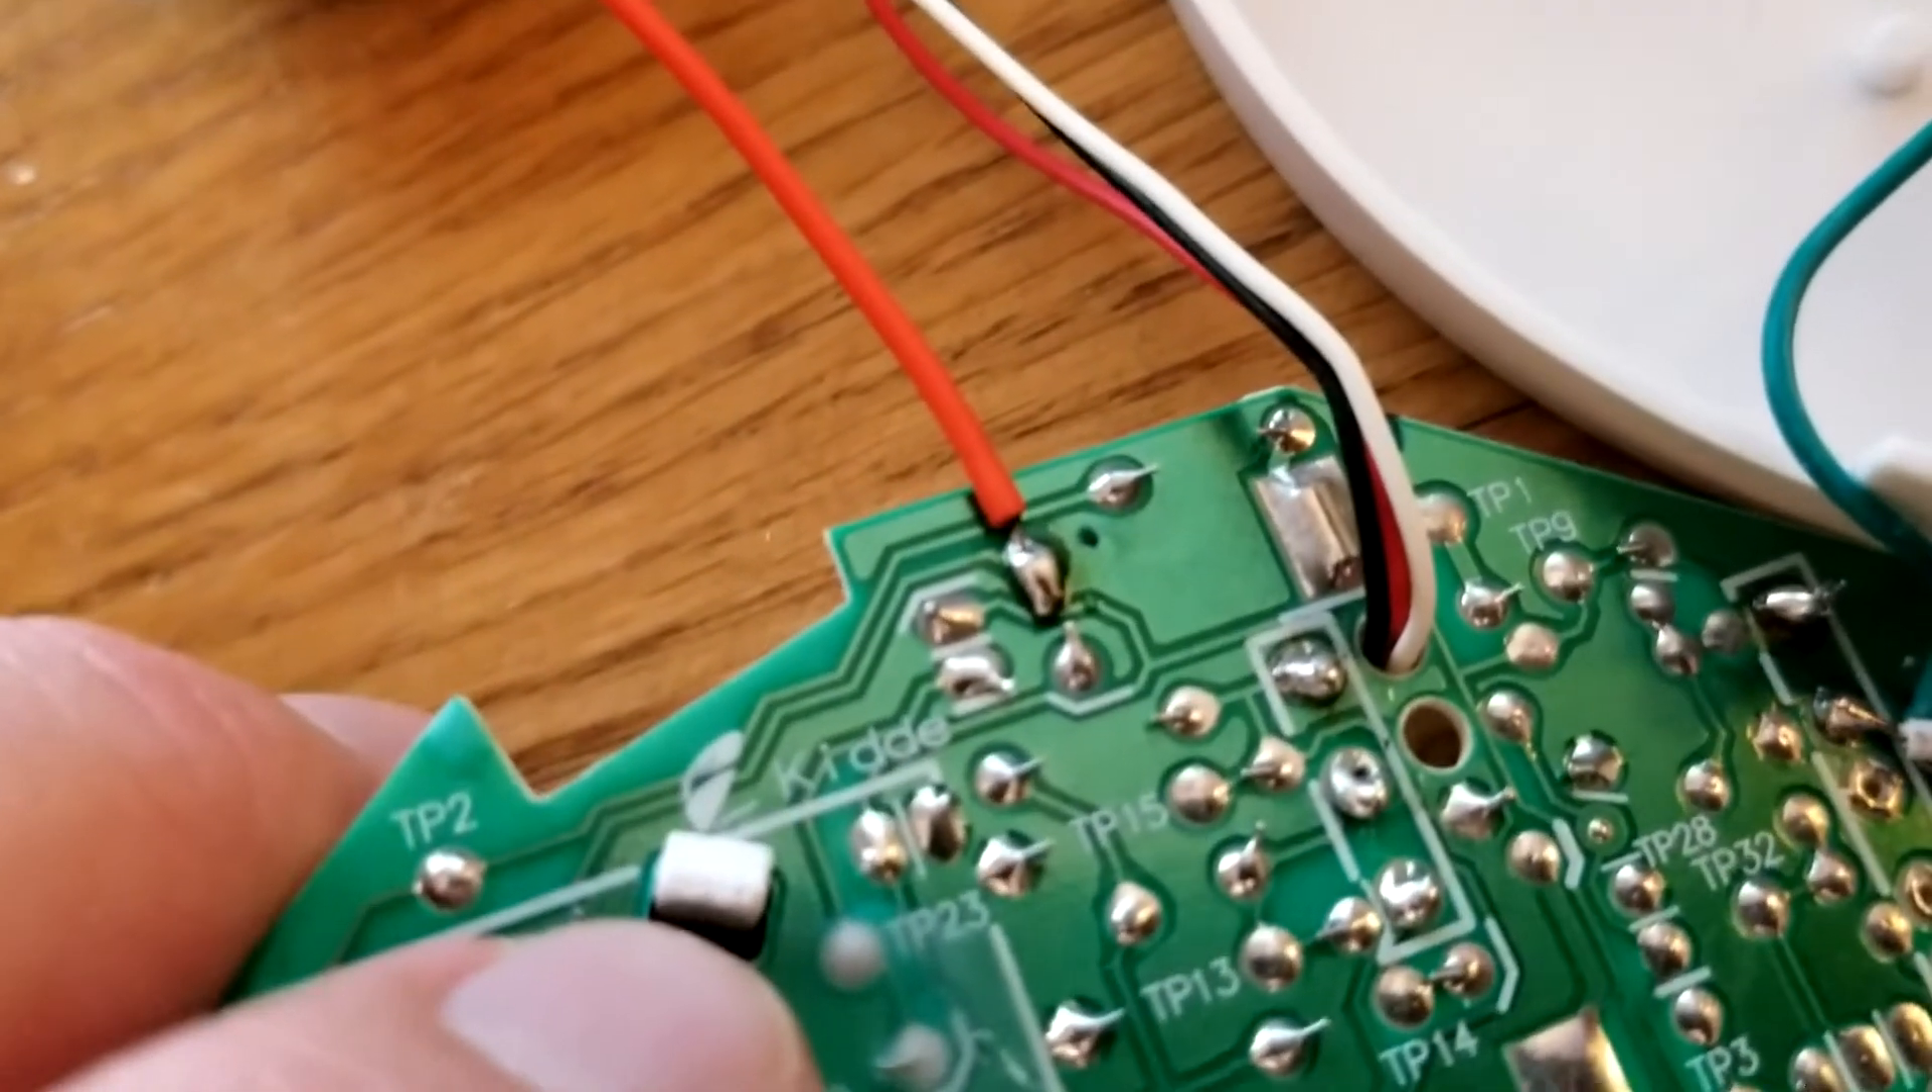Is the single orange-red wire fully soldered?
Yes.